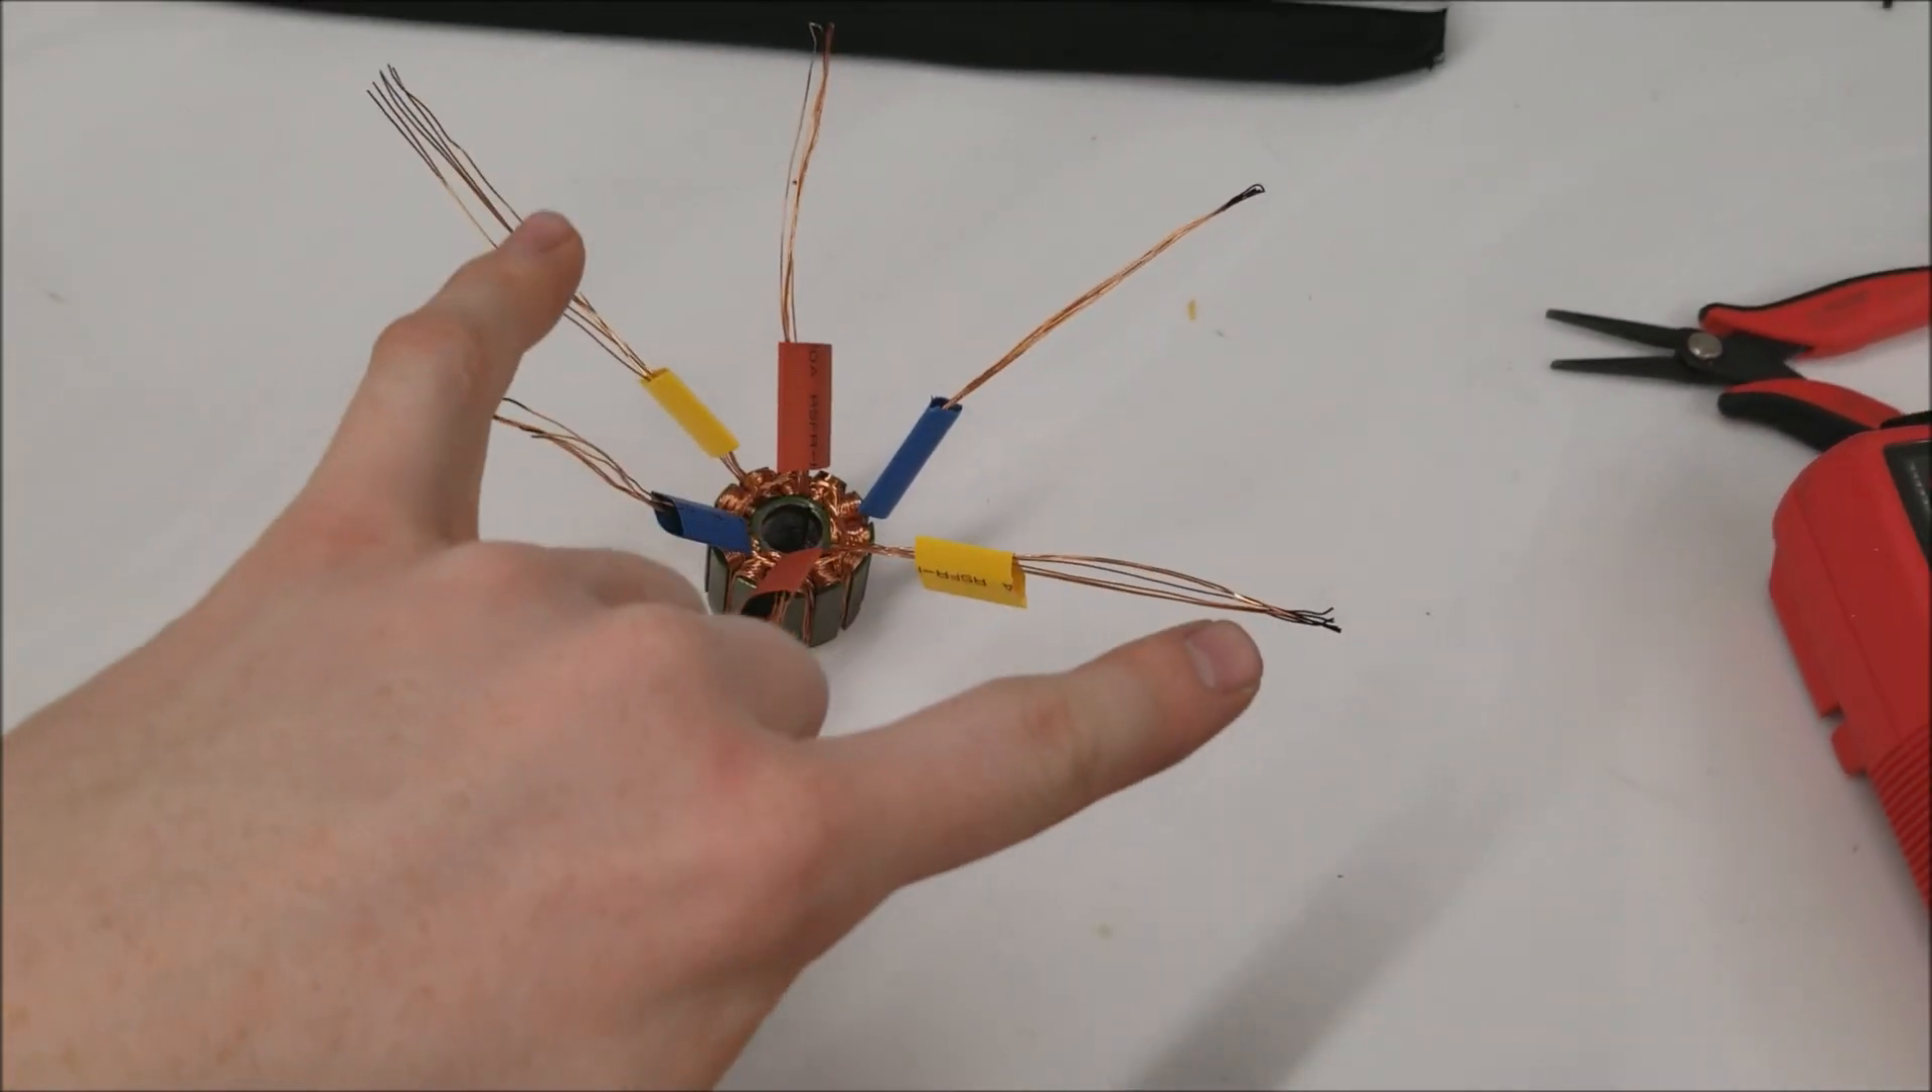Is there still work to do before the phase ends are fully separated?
No.